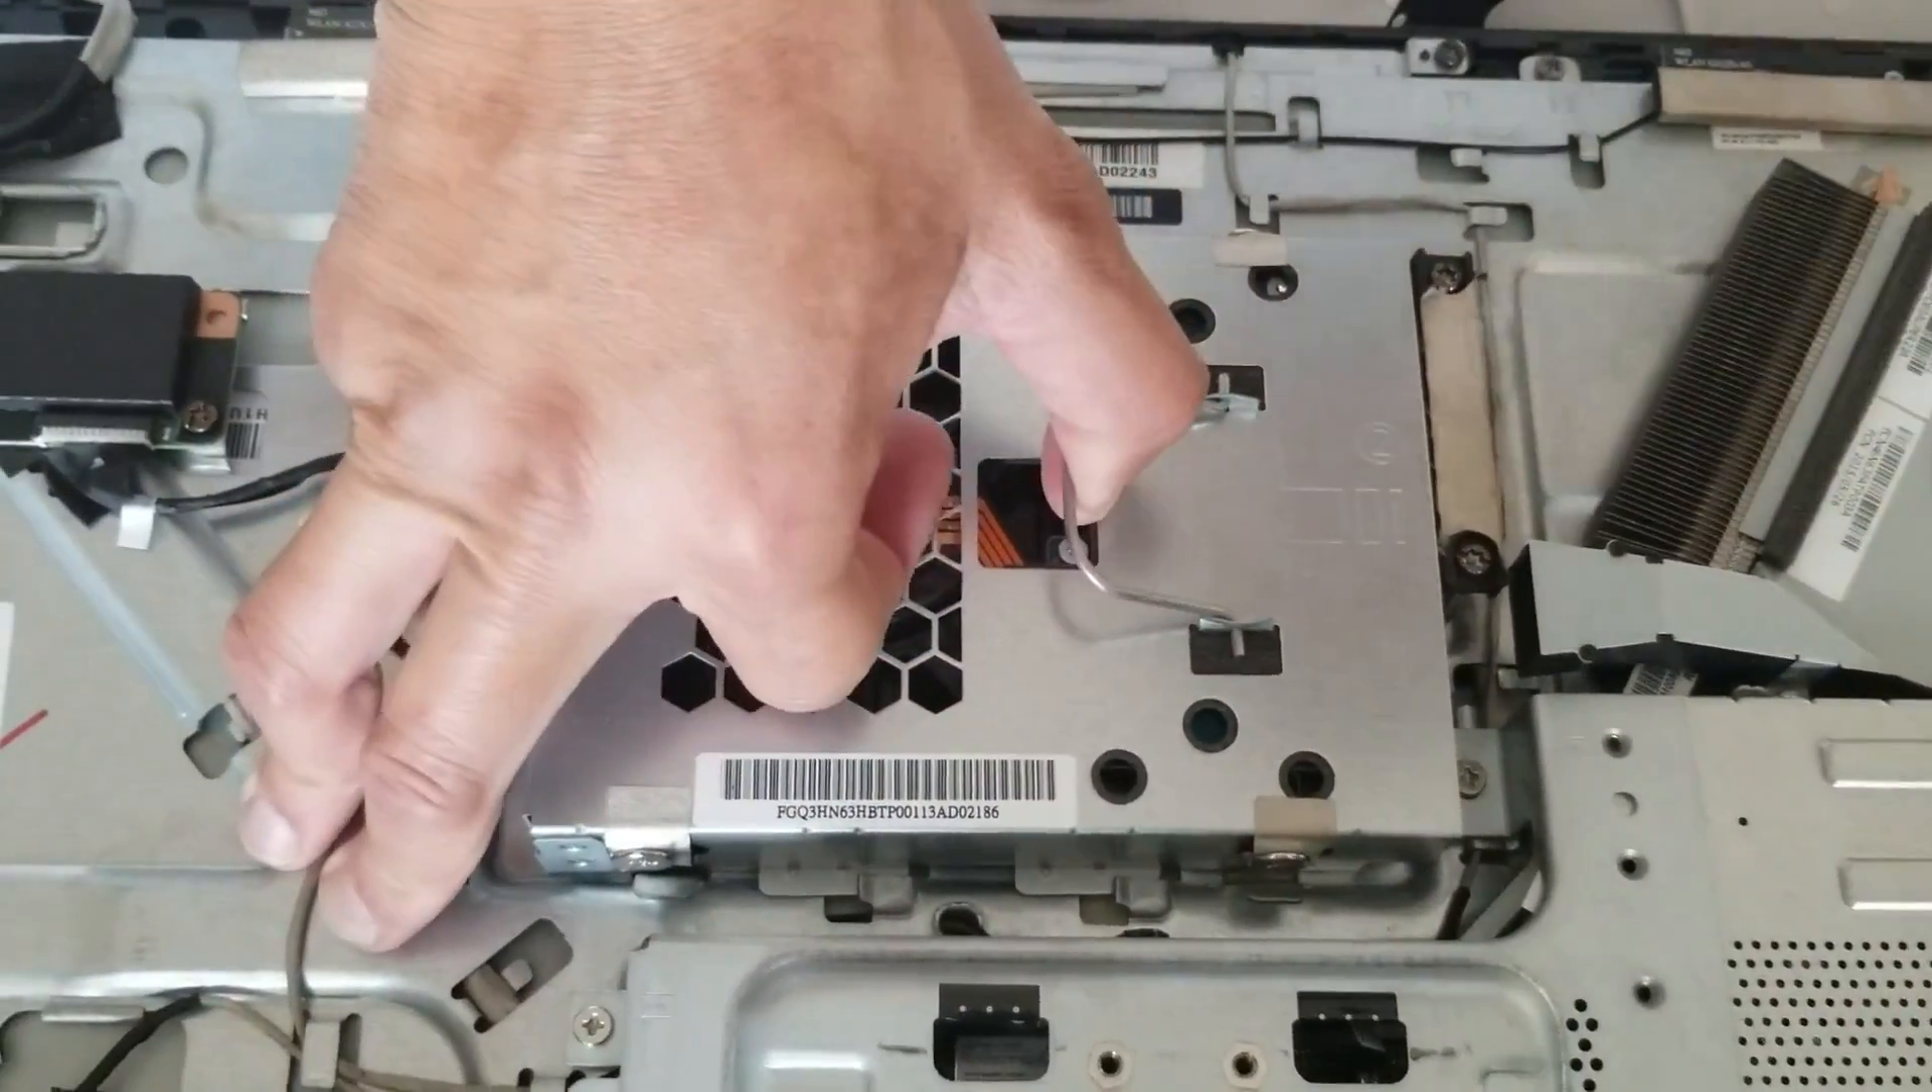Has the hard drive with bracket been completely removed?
No.